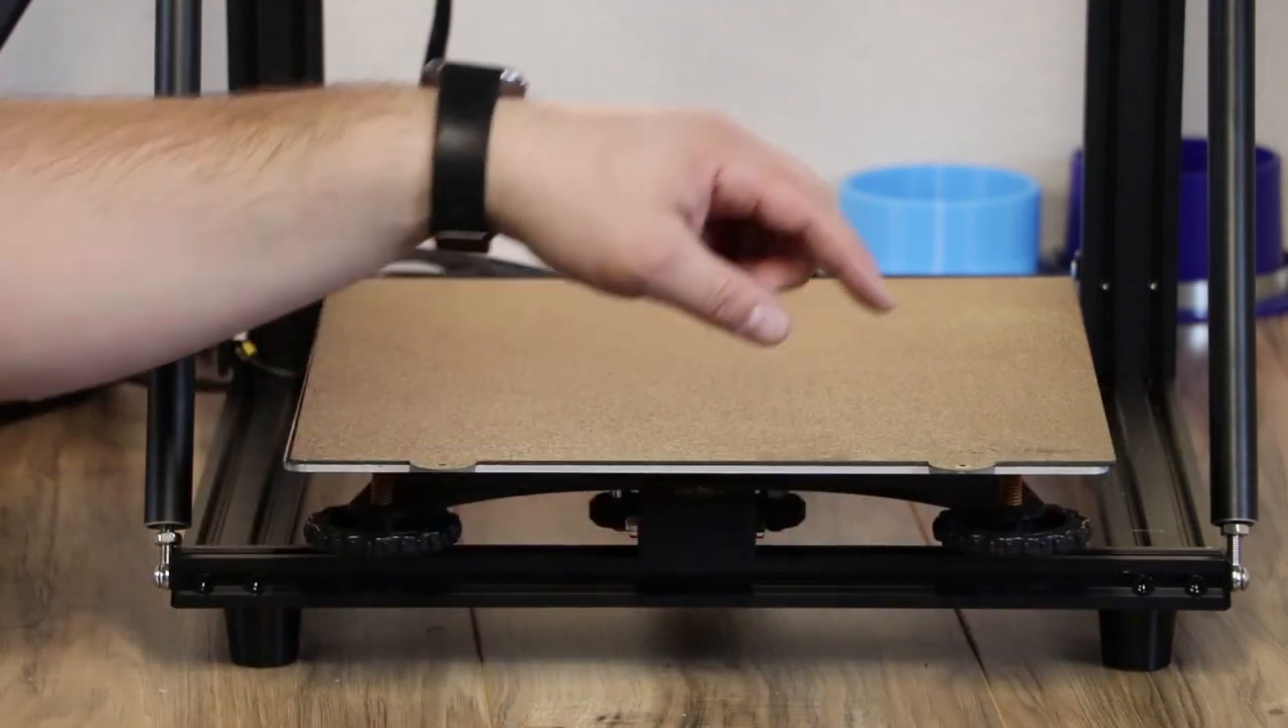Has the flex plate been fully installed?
Yes.